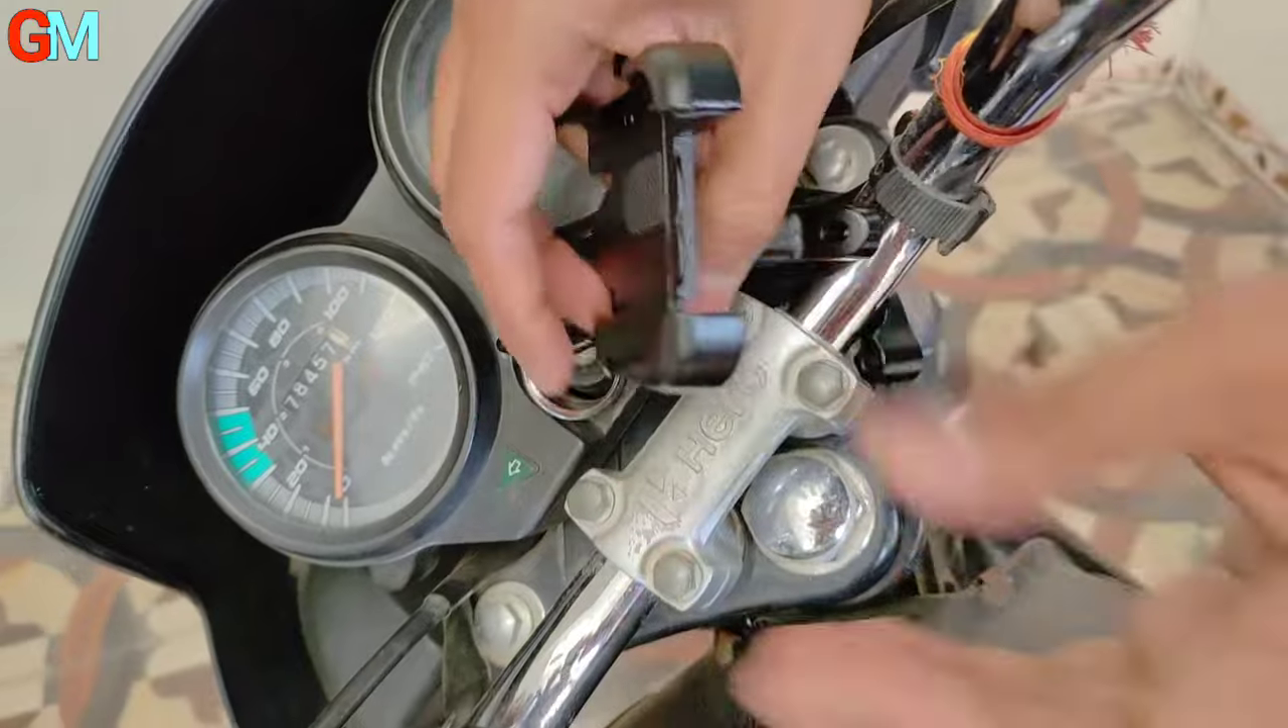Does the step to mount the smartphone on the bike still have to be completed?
Yes.